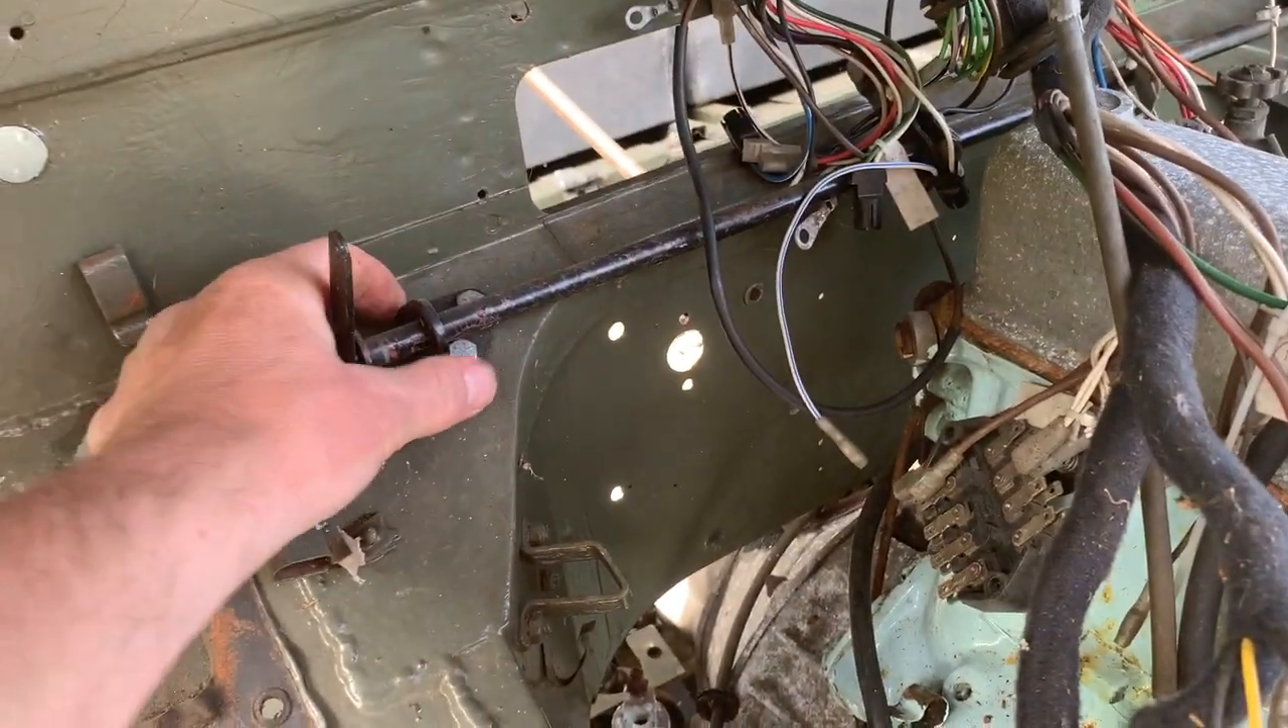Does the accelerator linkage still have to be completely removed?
Yes.